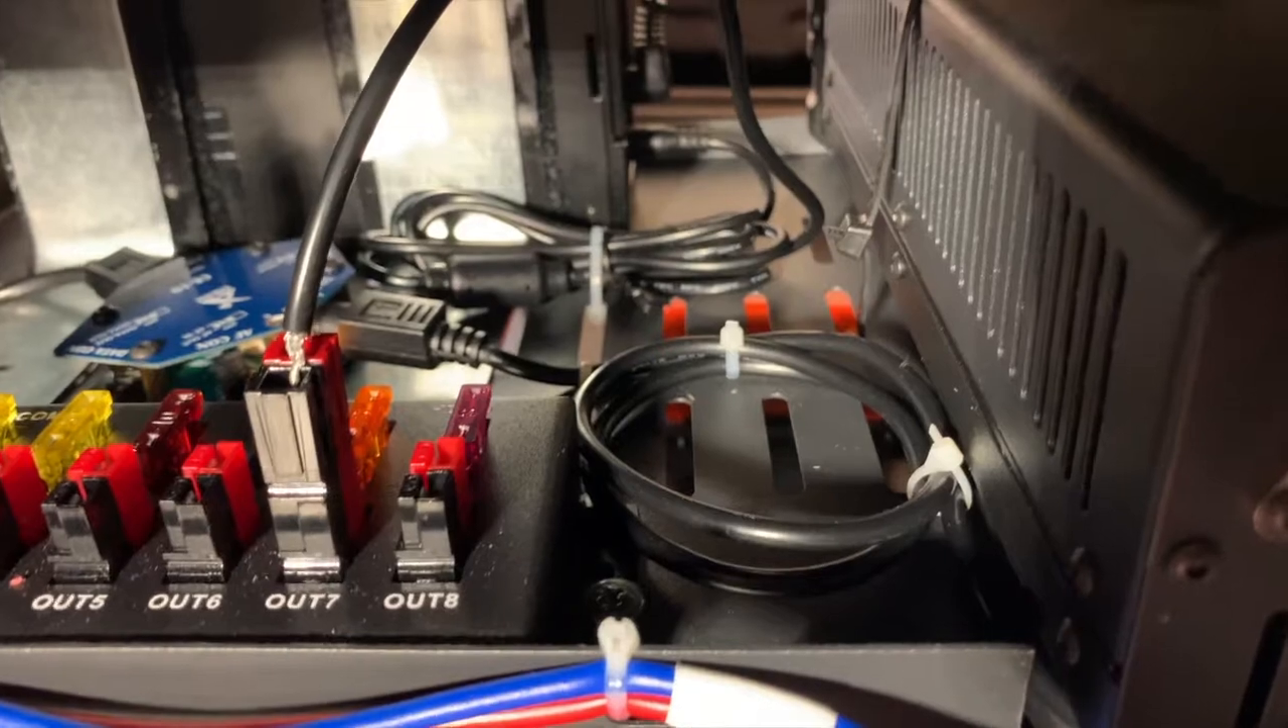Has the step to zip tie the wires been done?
Yes.